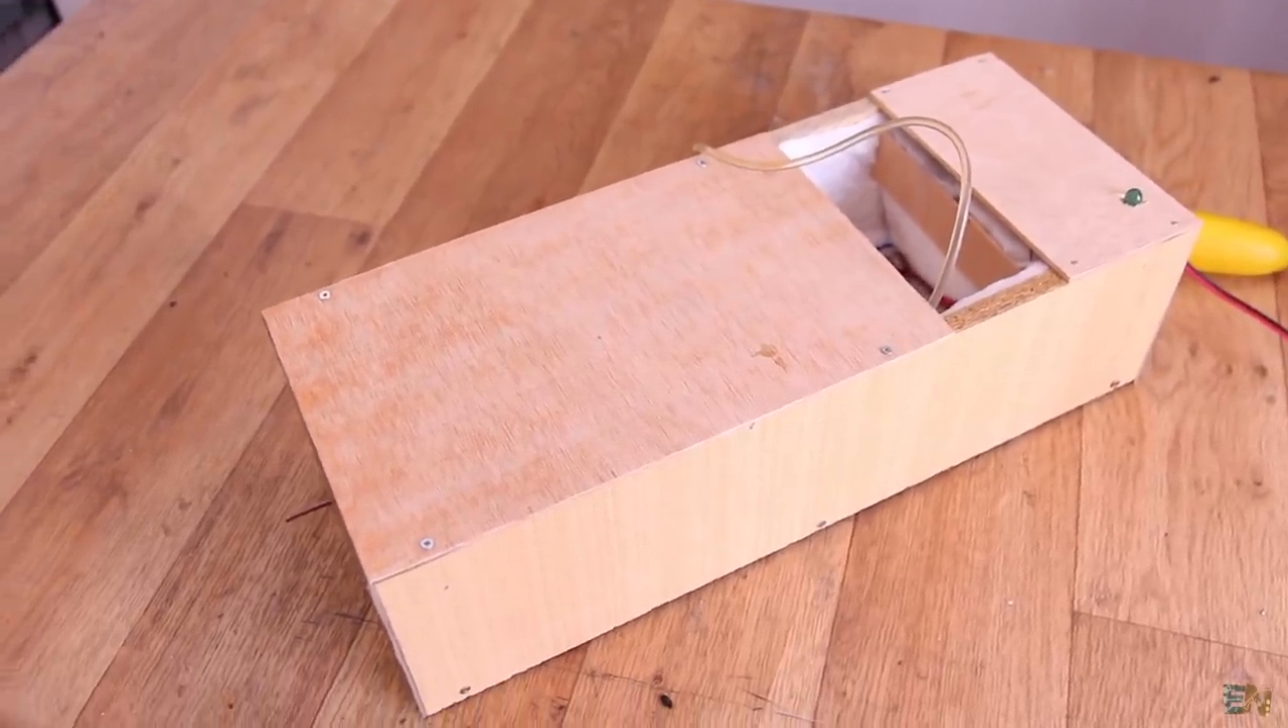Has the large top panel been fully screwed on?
Yes.